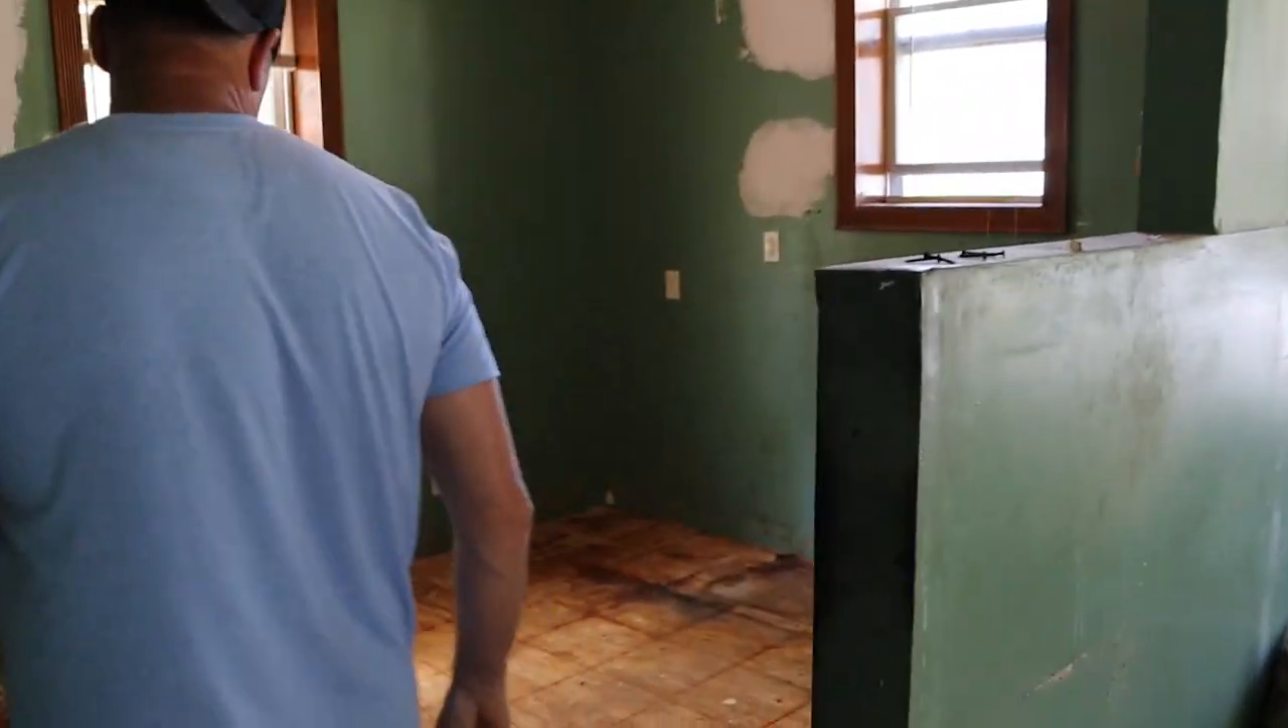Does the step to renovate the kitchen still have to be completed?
Yes.